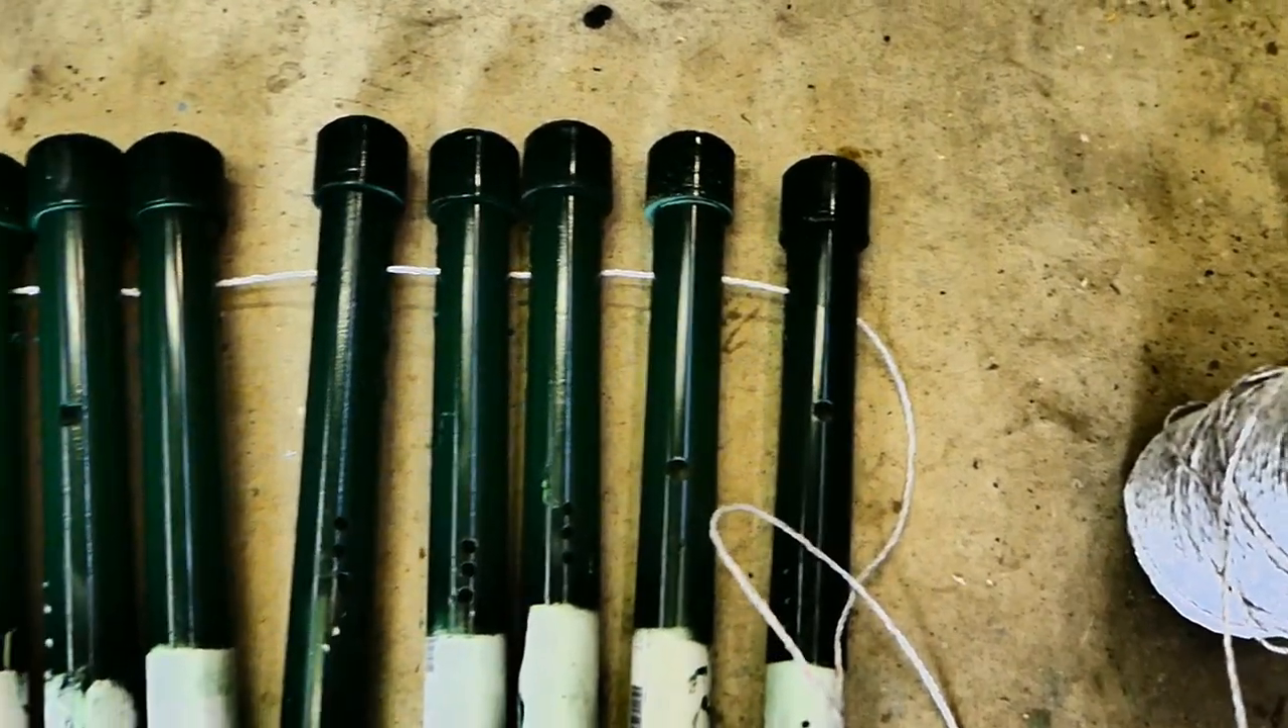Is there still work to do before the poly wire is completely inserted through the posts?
No.